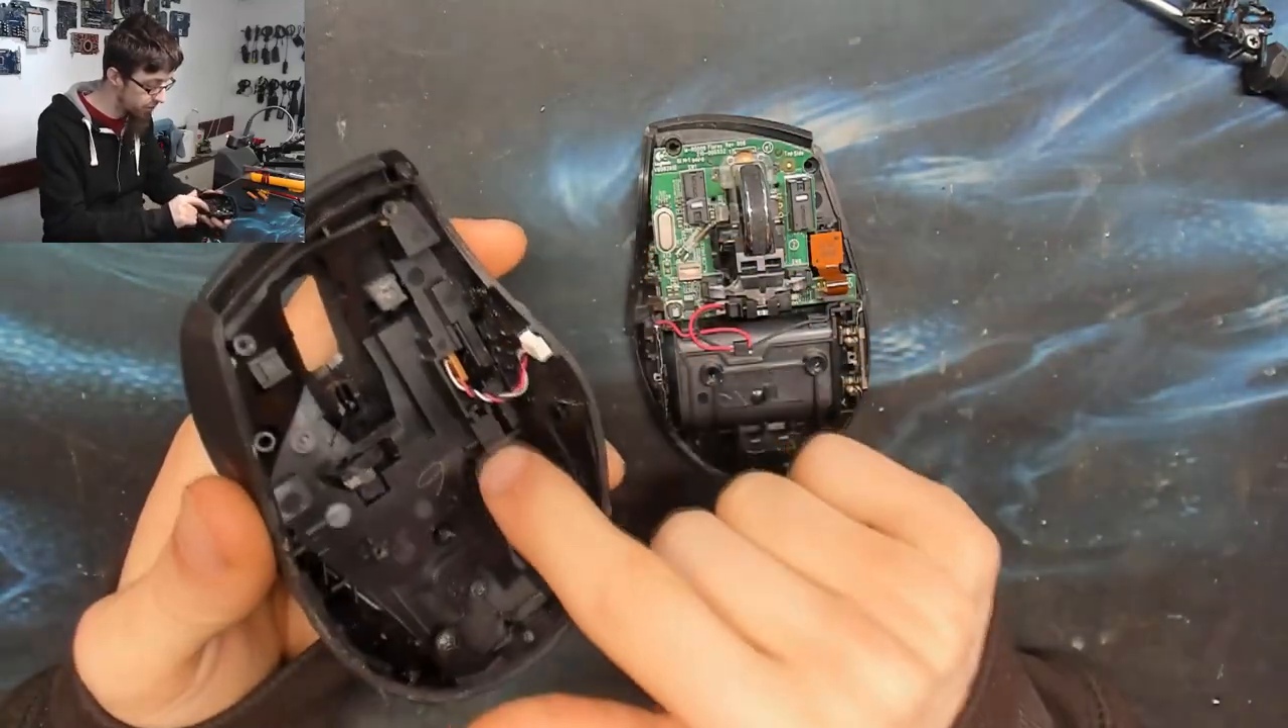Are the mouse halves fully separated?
Yes.